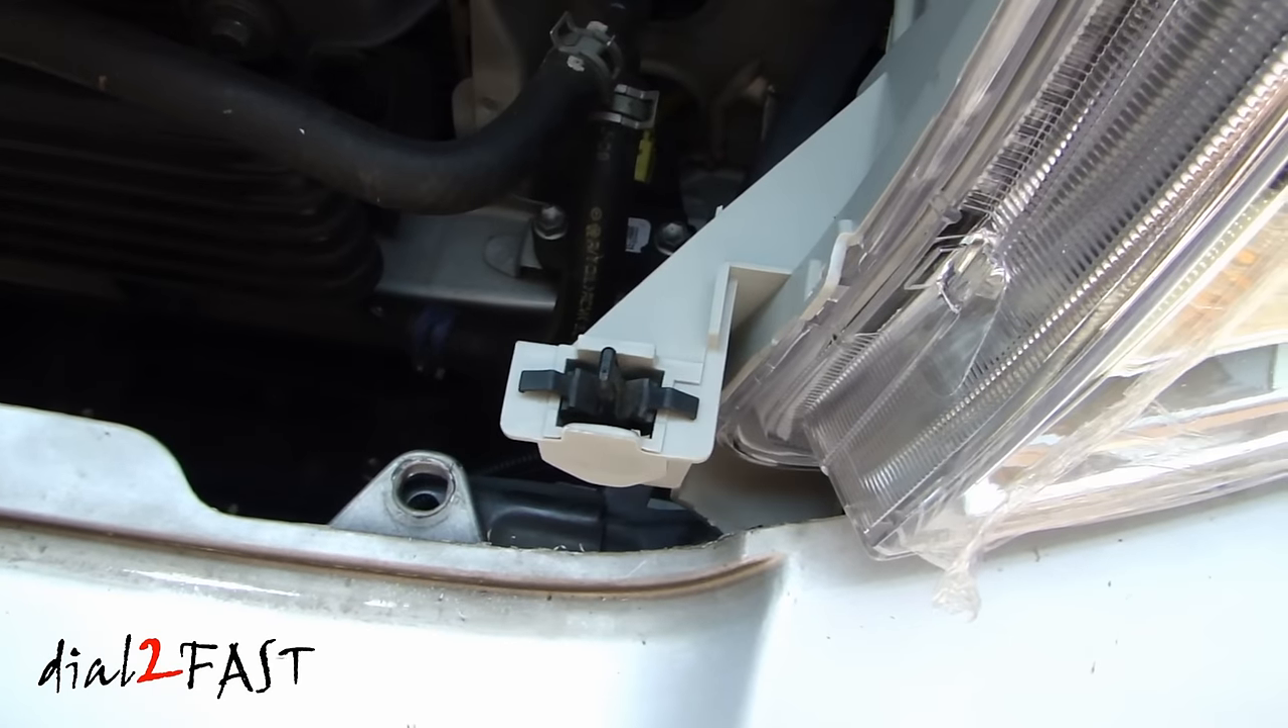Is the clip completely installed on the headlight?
Yes.